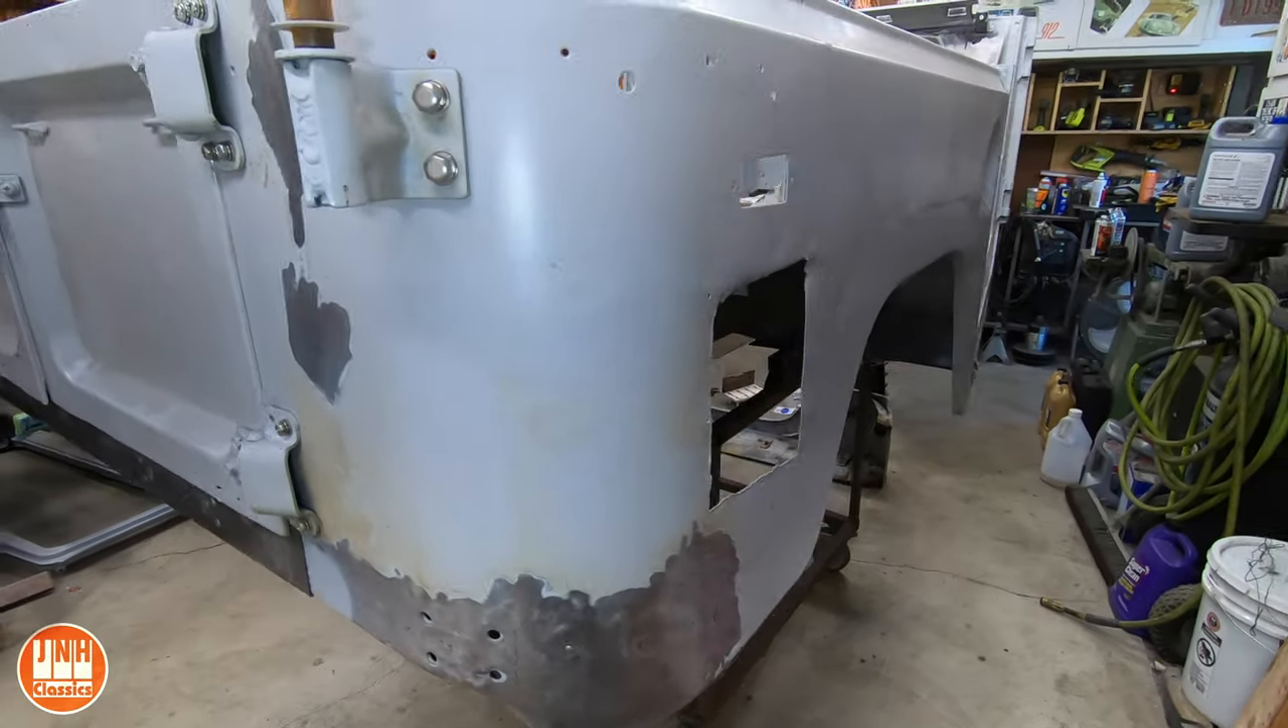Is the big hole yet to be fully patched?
Yes.